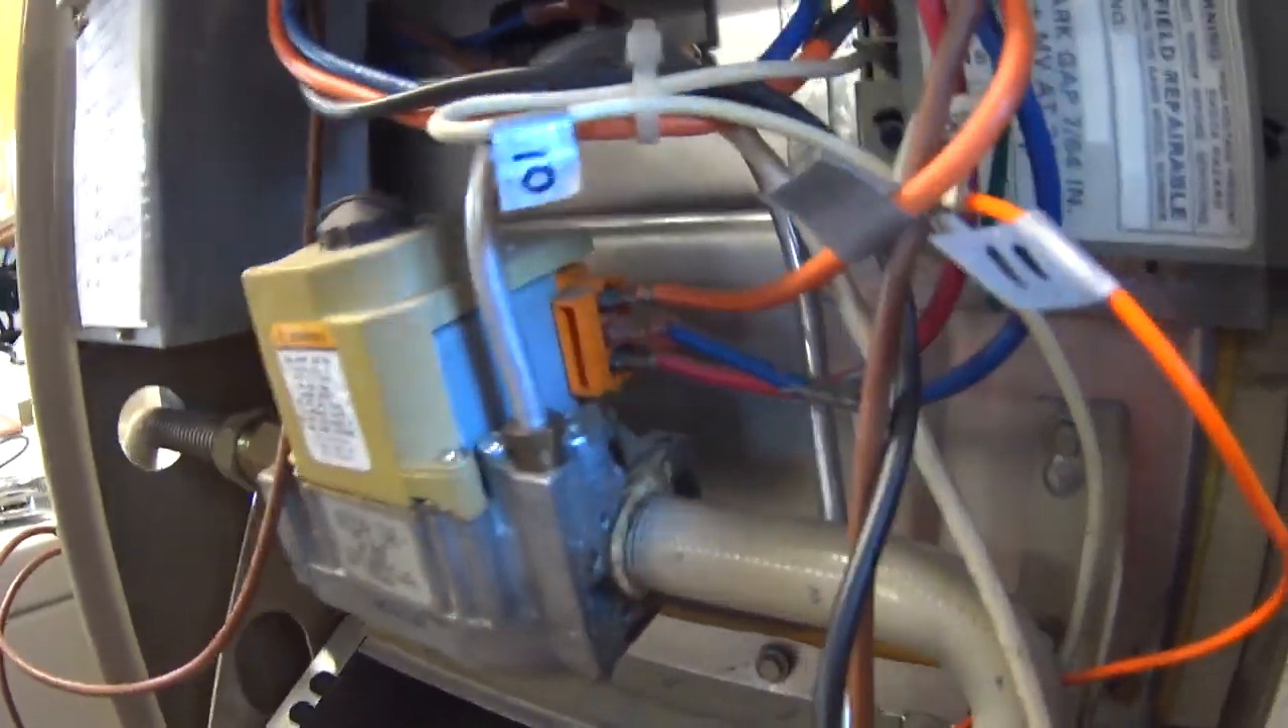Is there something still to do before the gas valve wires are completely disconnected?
Yes.